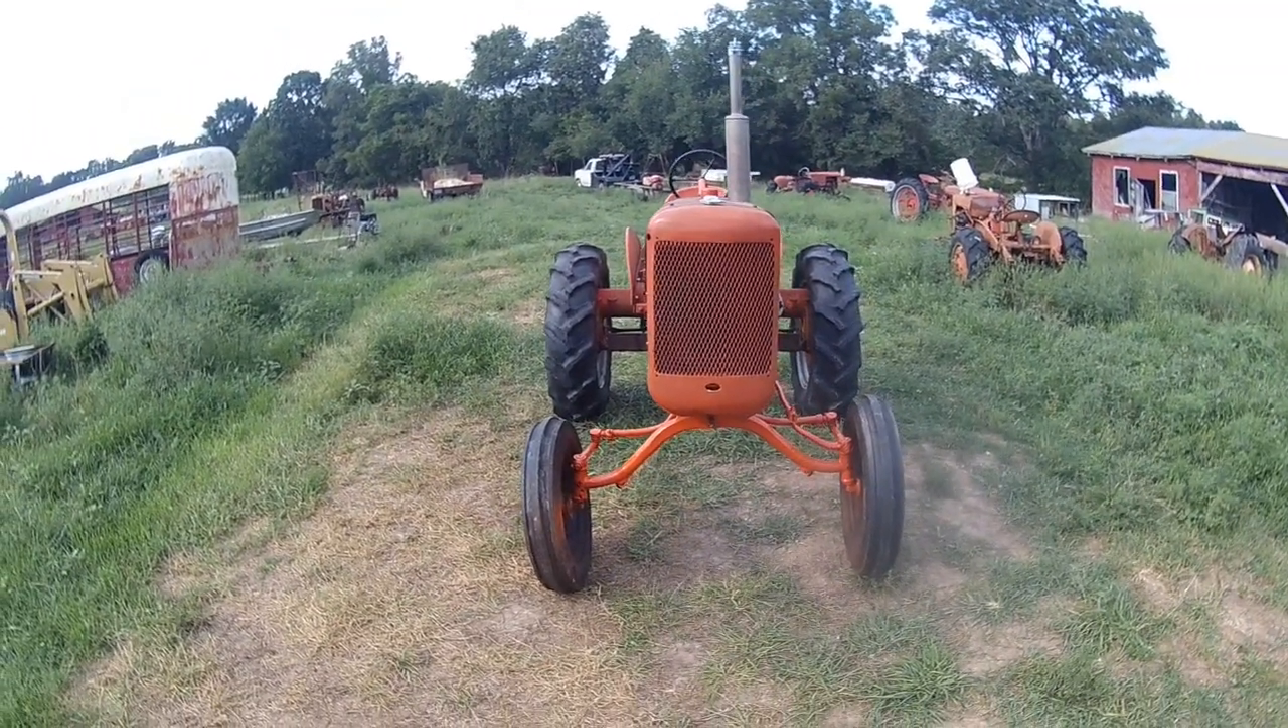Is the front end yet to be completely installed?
No.